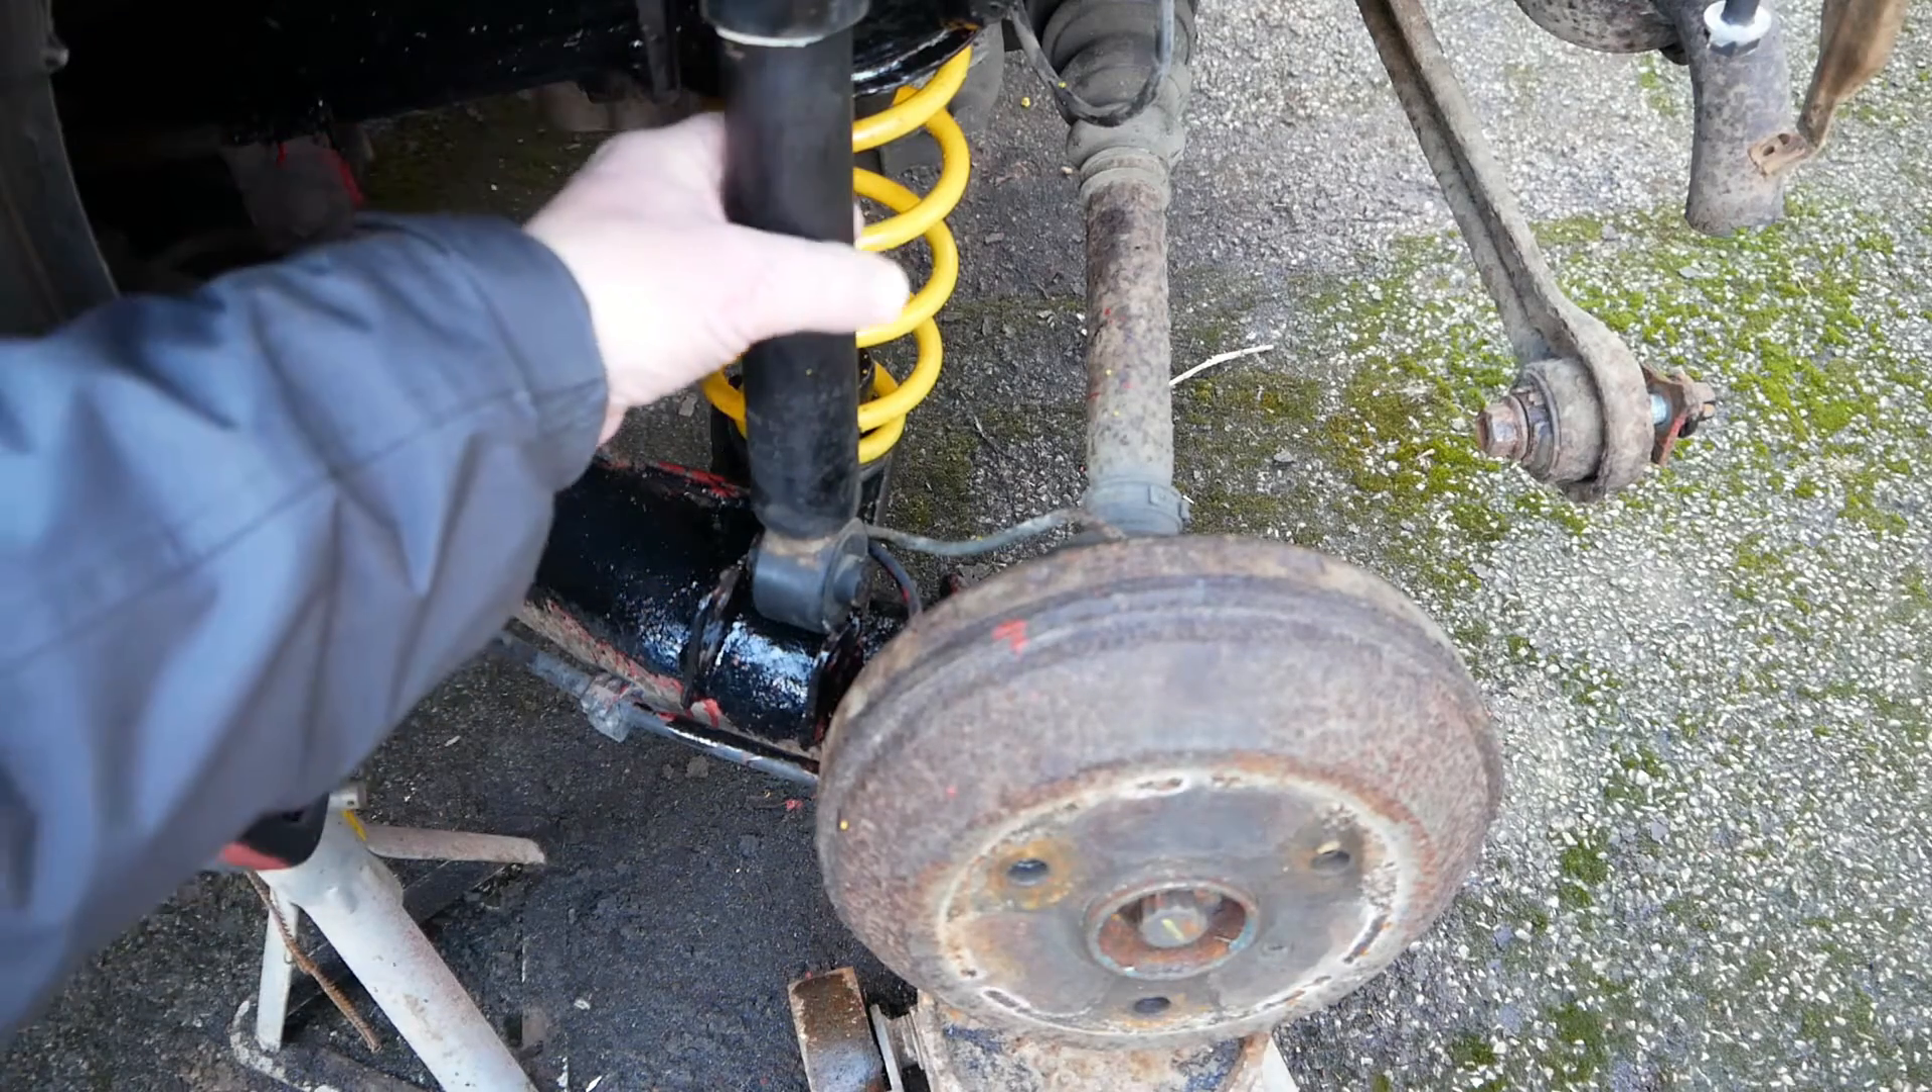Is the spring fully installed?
Yes.